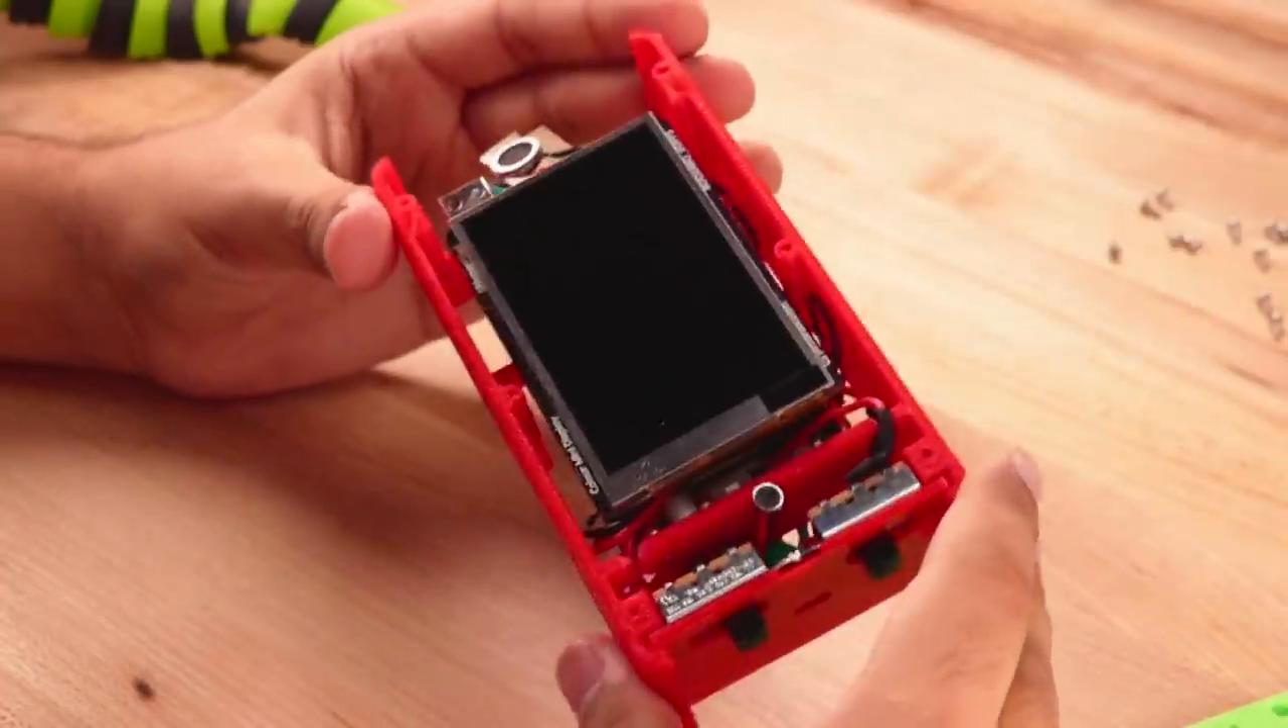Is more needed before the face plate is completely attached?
Yes.